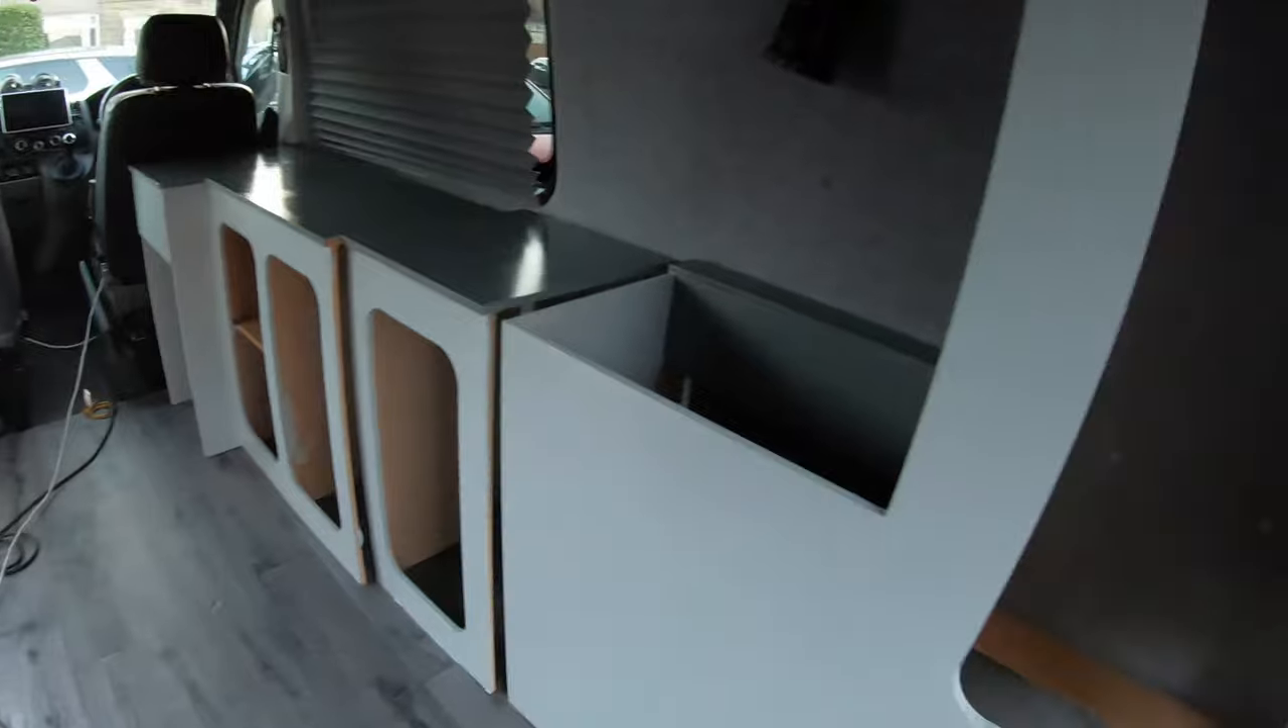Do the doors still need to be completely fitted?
Yes.